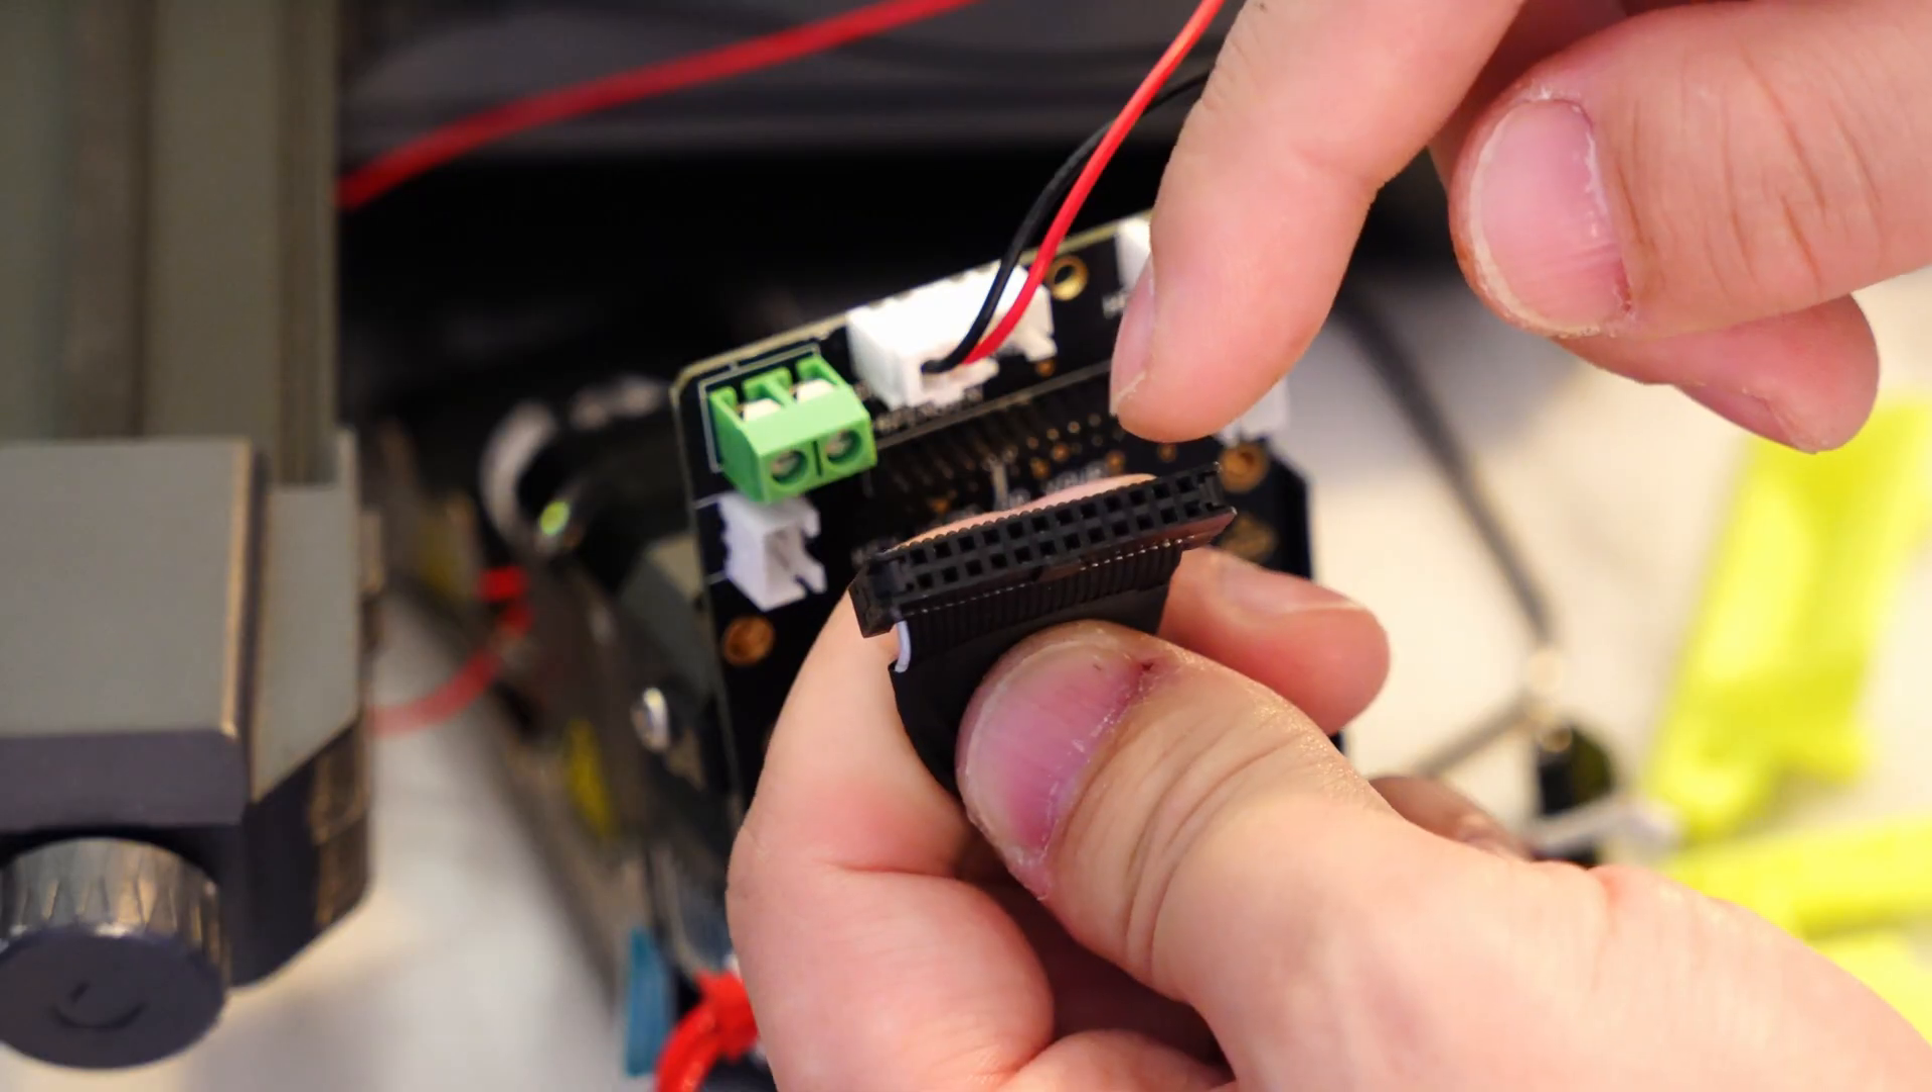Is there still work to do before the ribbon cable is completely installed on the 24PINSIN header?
Yes.